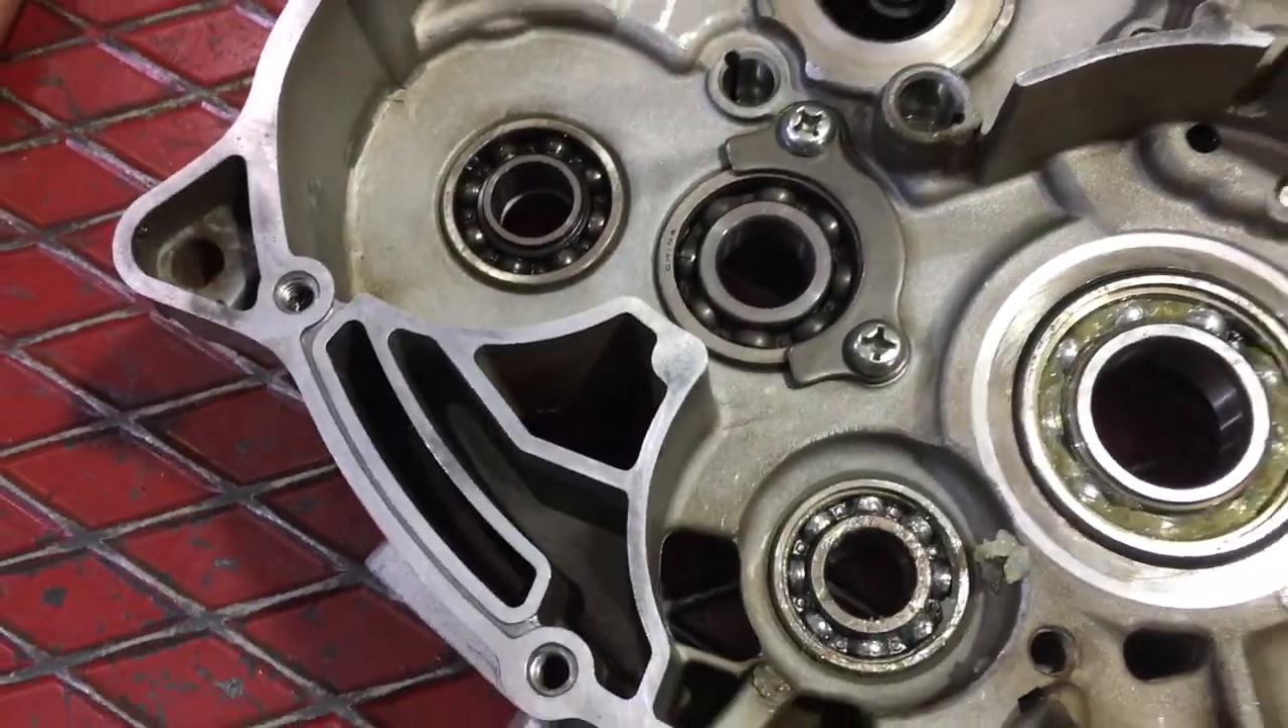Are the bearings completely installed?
Yes.